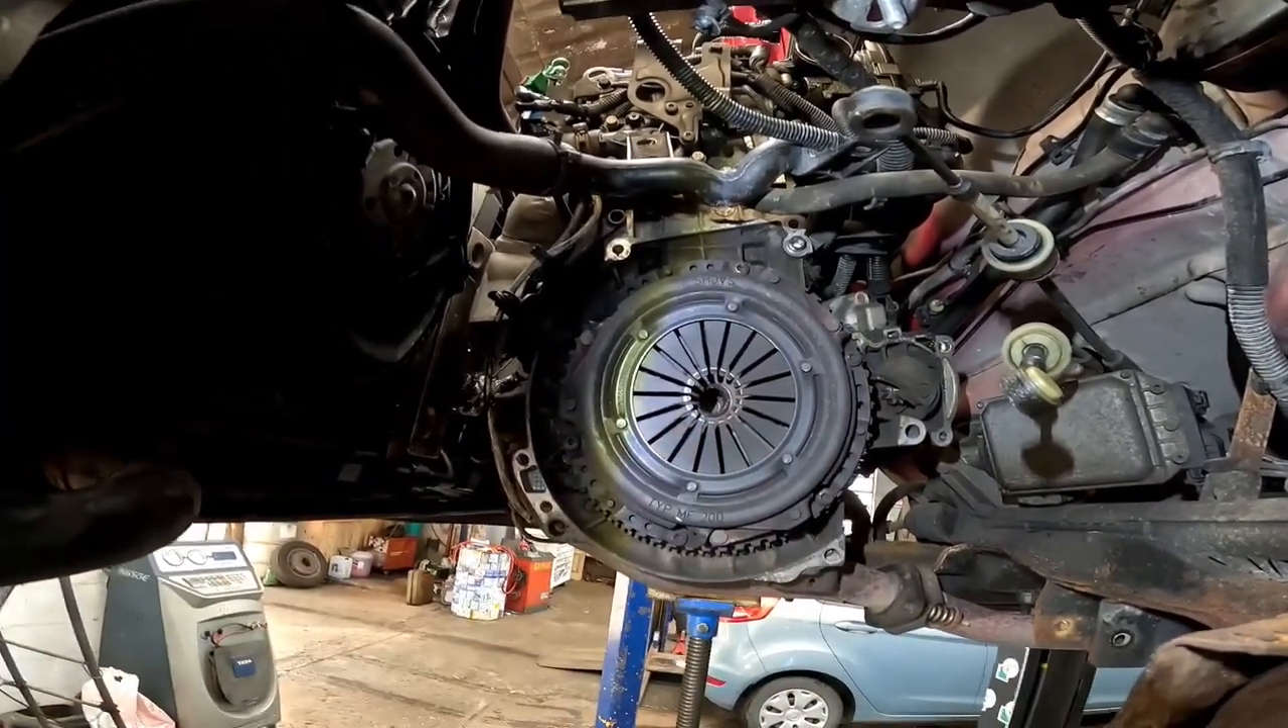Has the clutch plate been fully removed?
No.